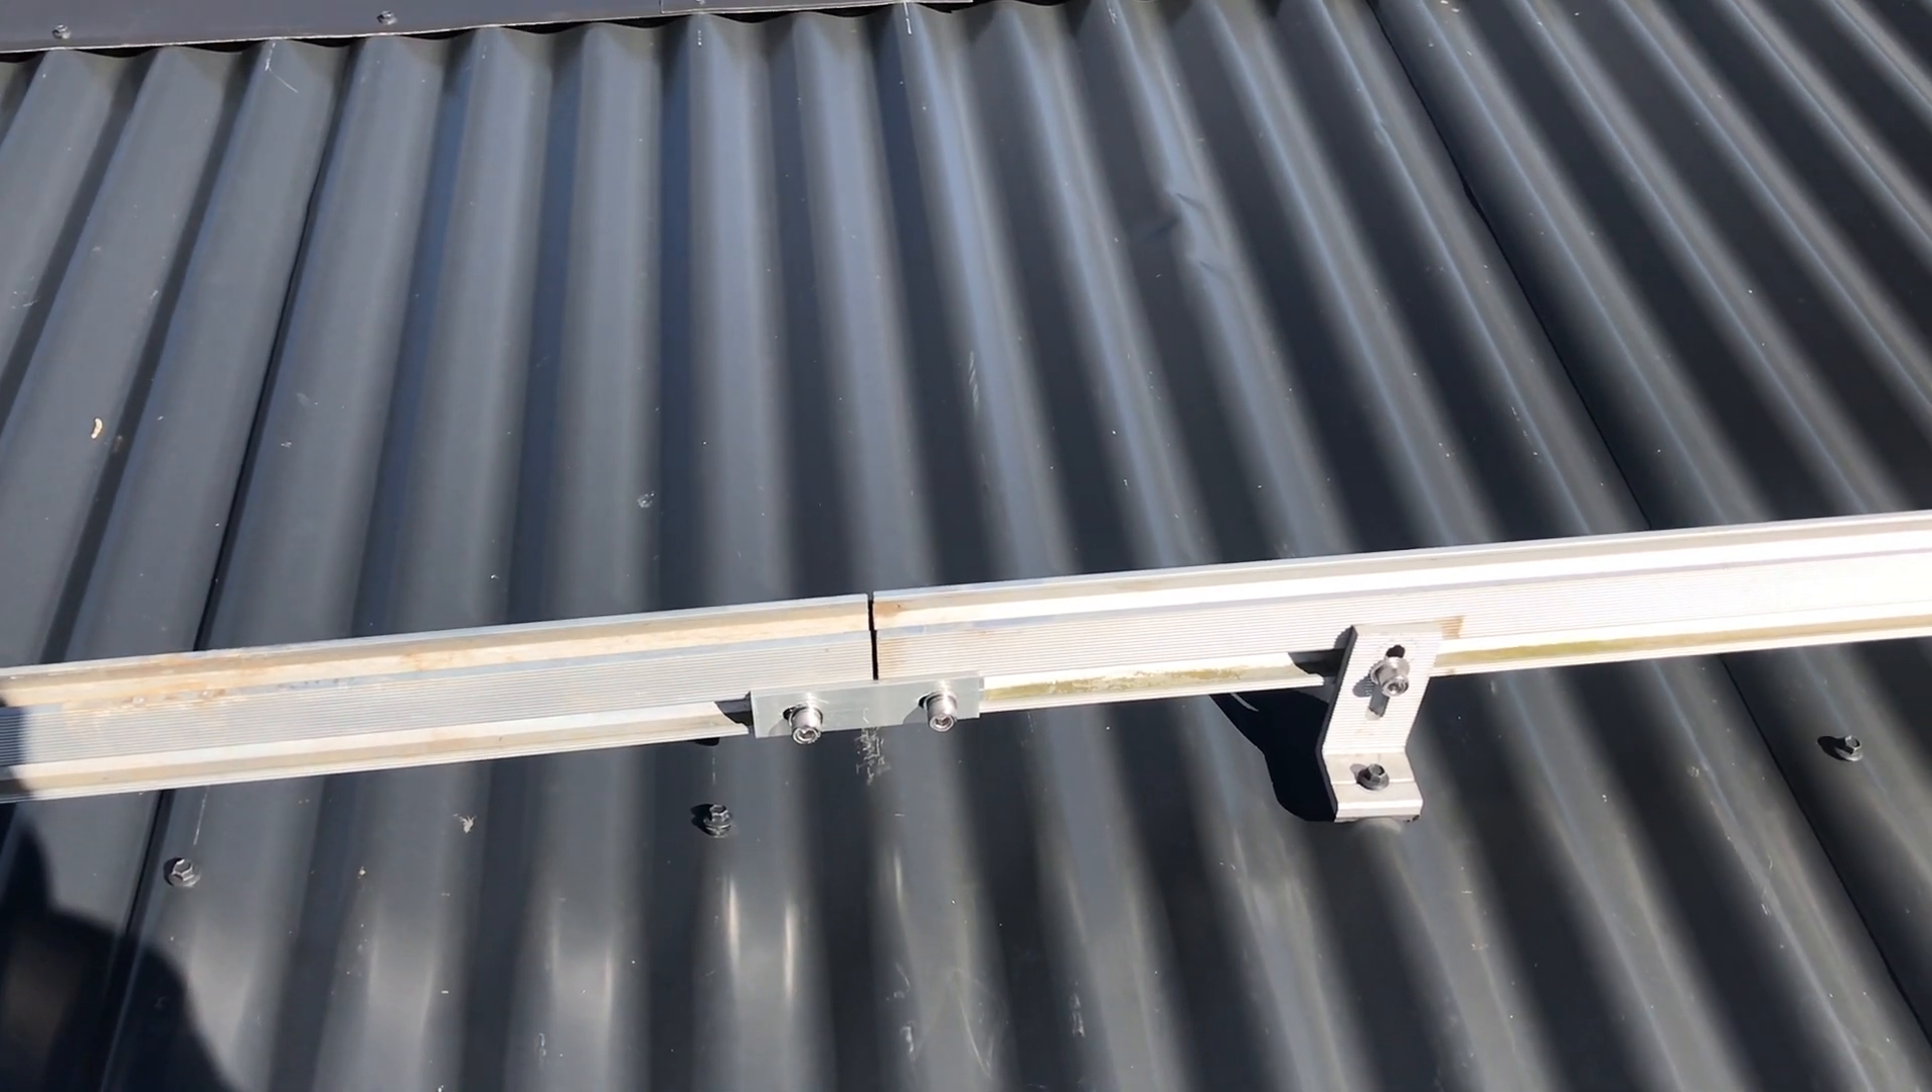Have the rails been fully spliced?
Yes.